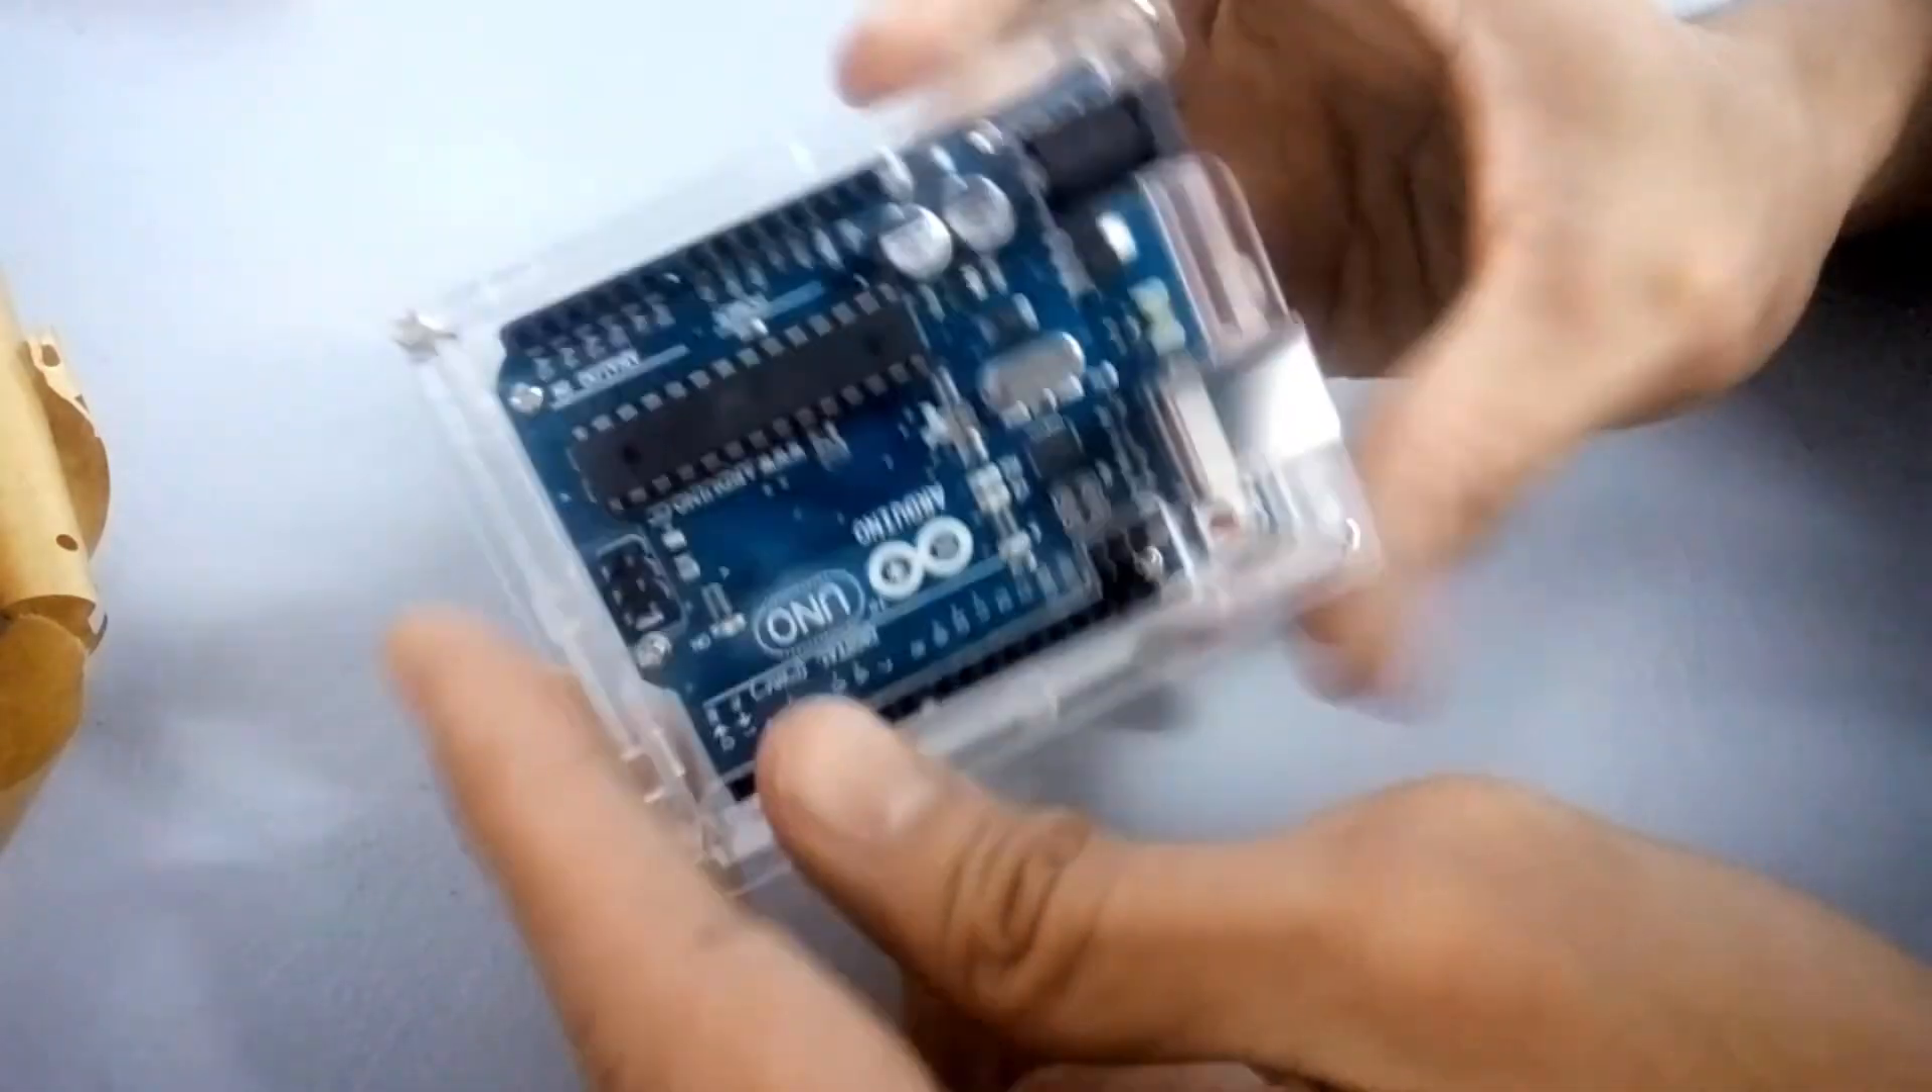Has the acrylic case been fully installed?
Yes.